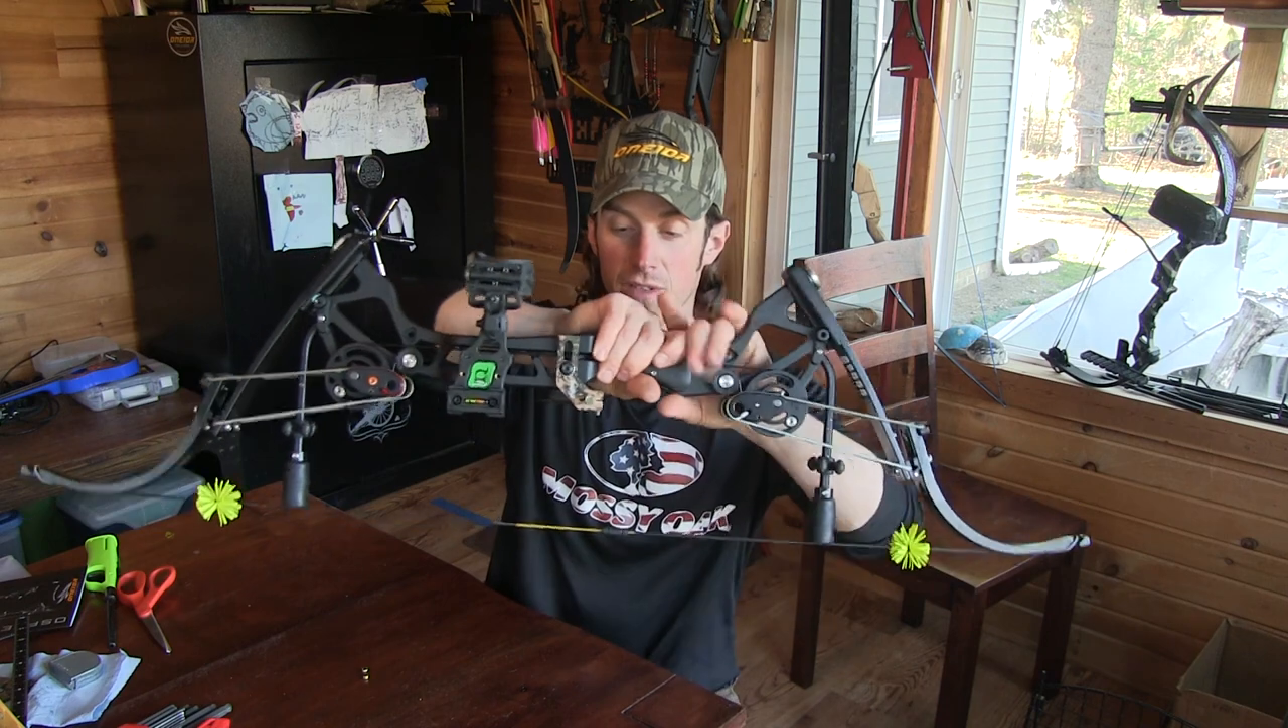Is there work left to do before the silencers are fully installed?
No.